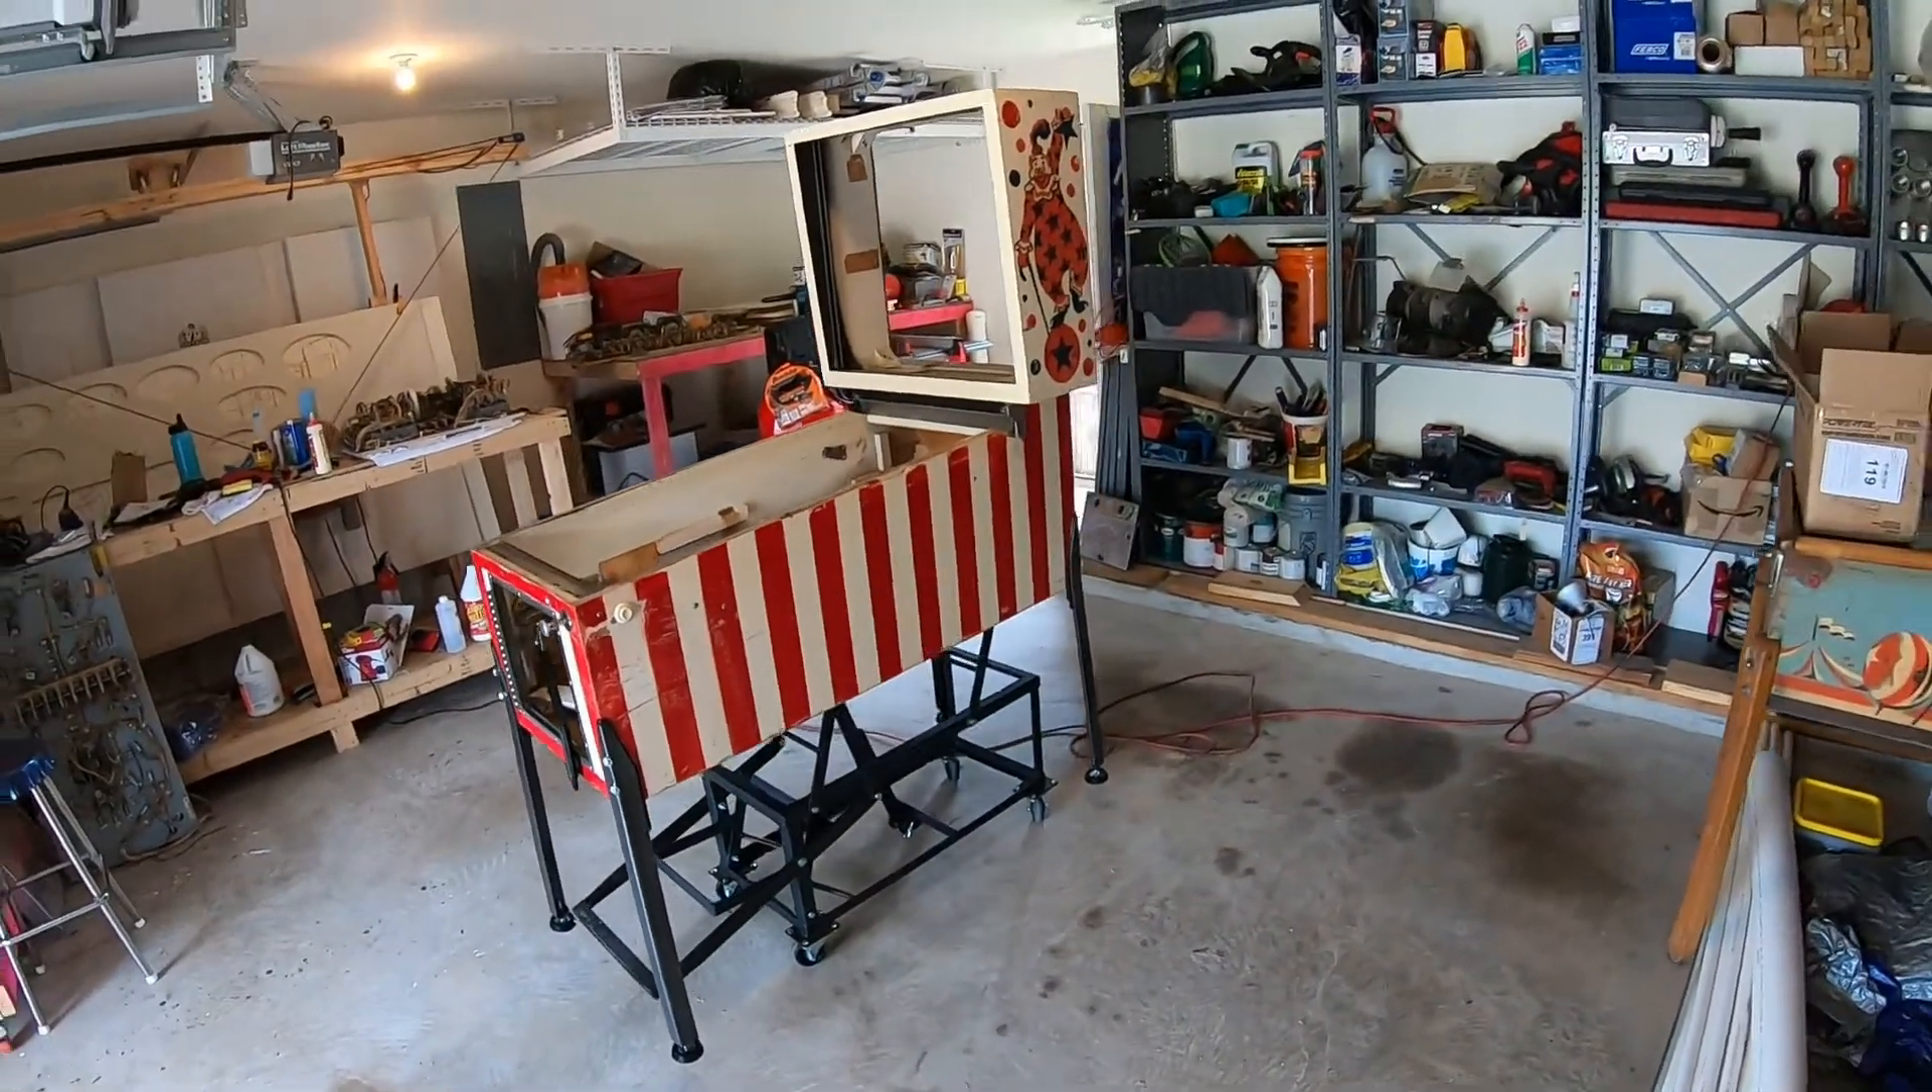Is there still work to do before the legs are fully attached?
No.